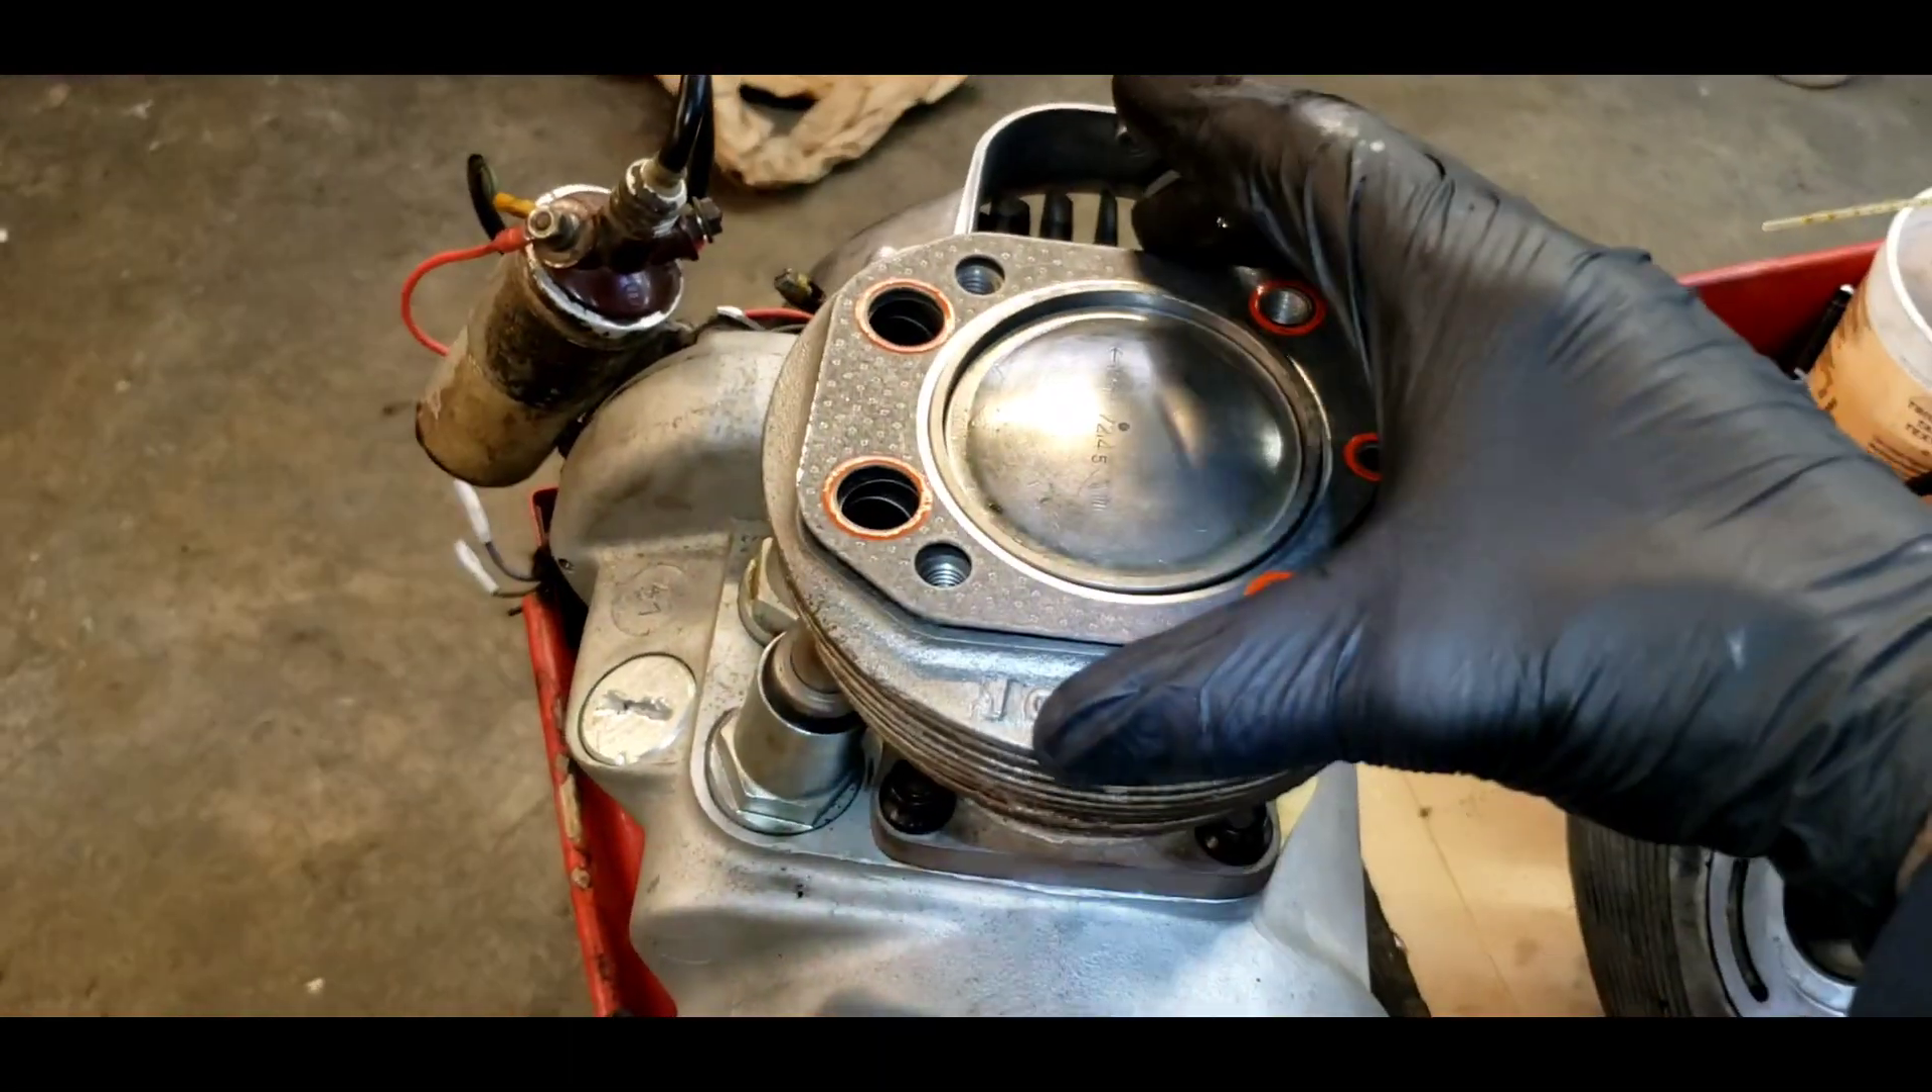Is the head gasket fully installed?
Yes.